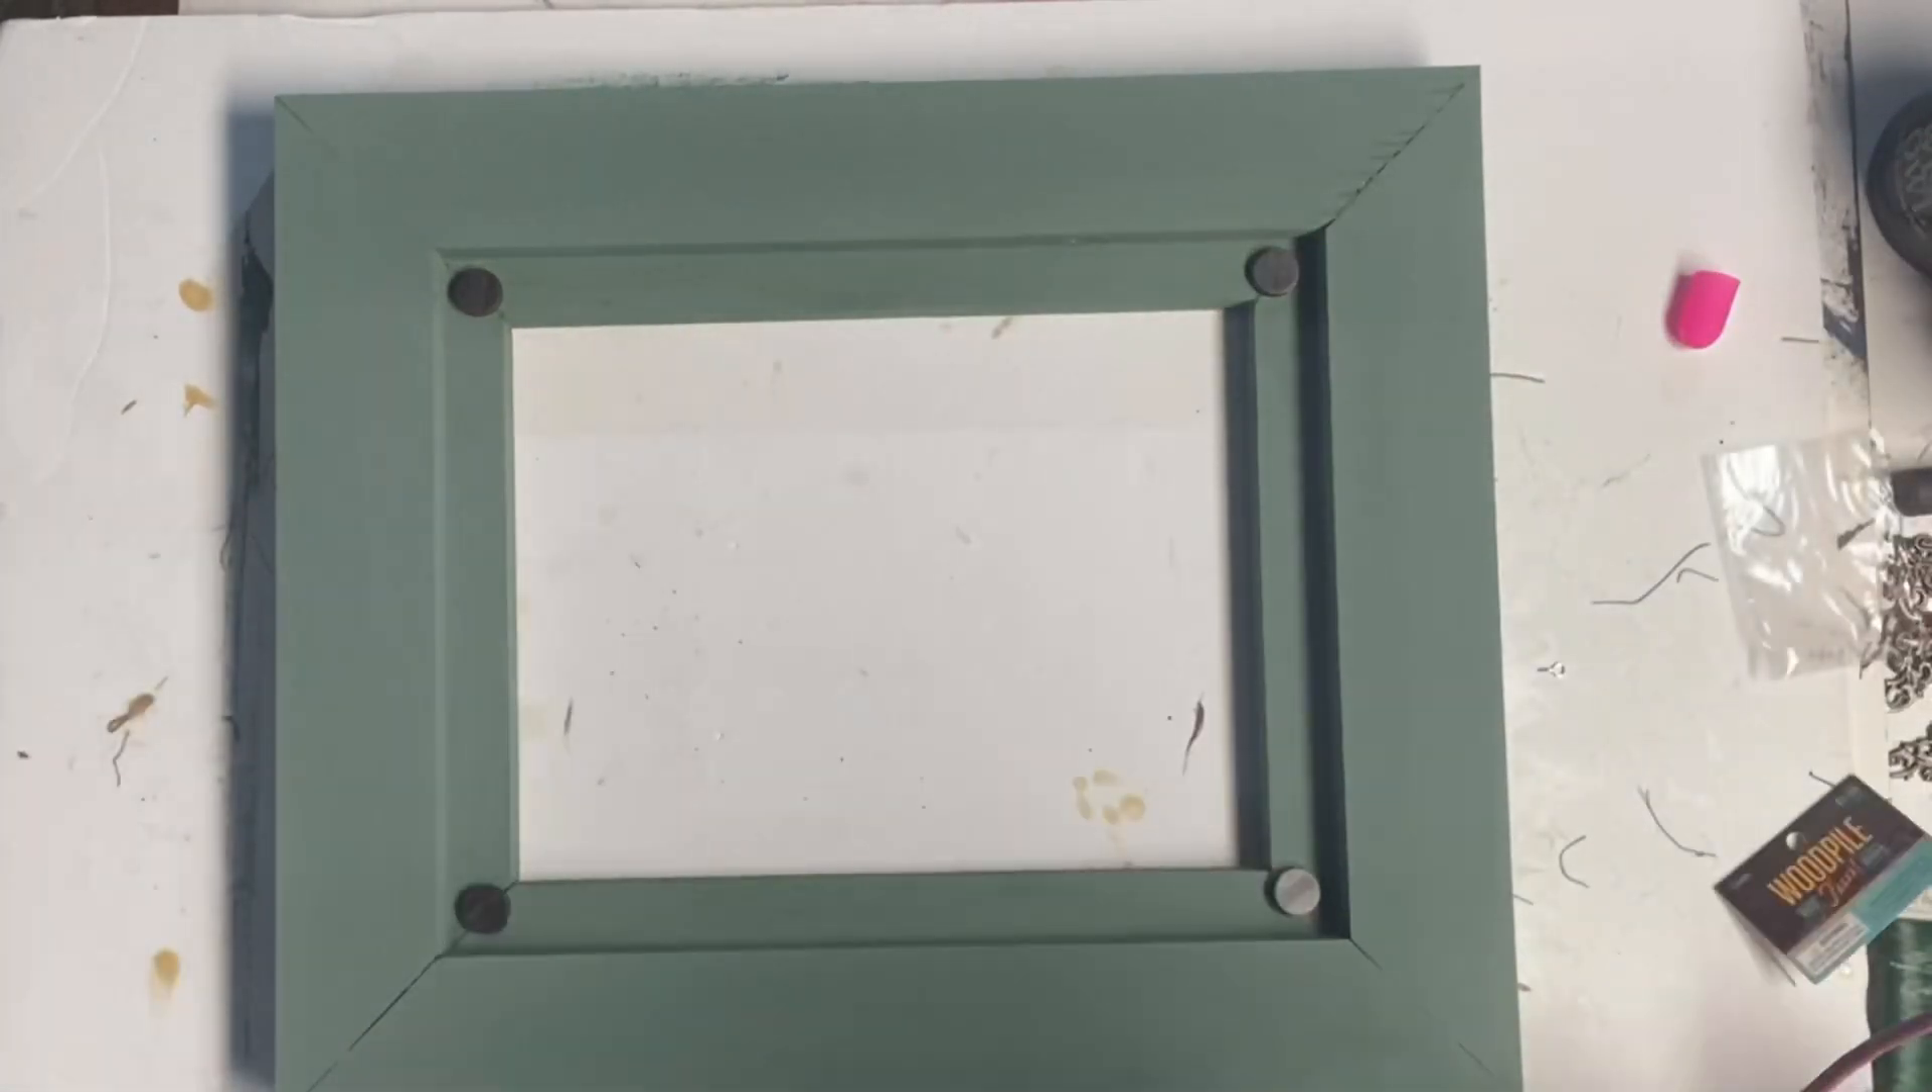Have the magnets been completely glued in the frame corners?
Yes.